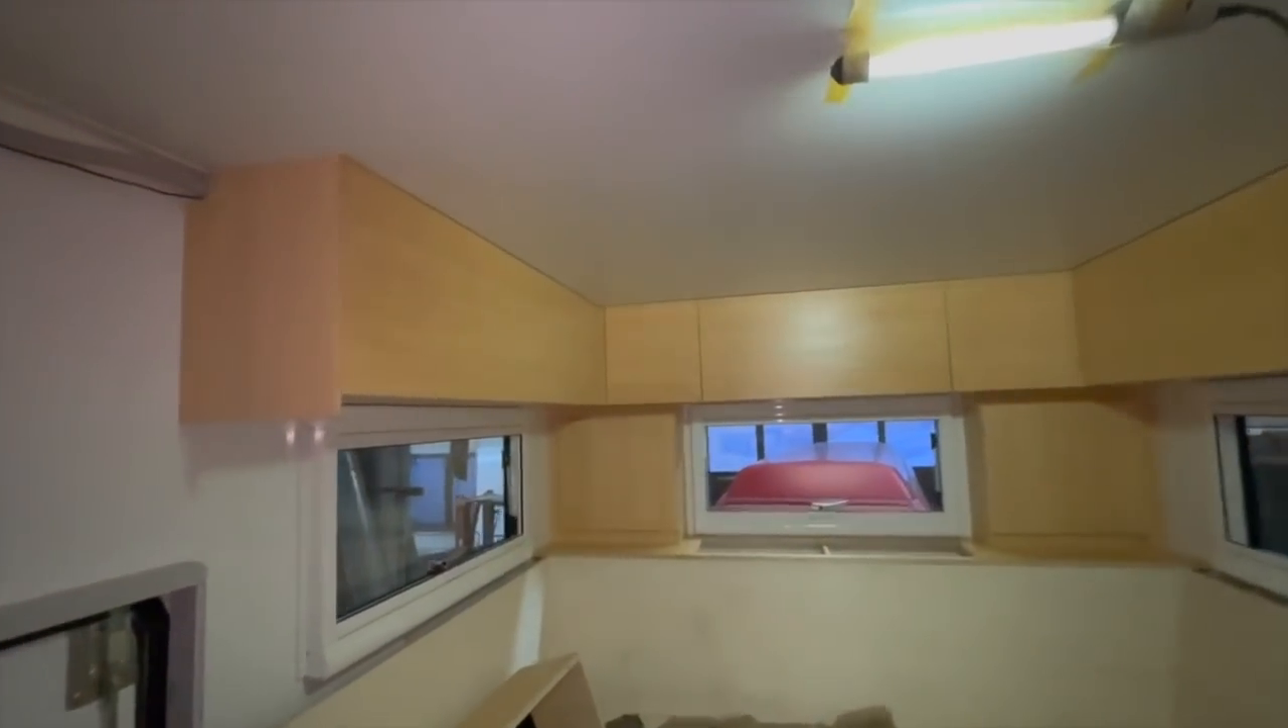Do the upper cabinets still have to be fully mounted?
No.